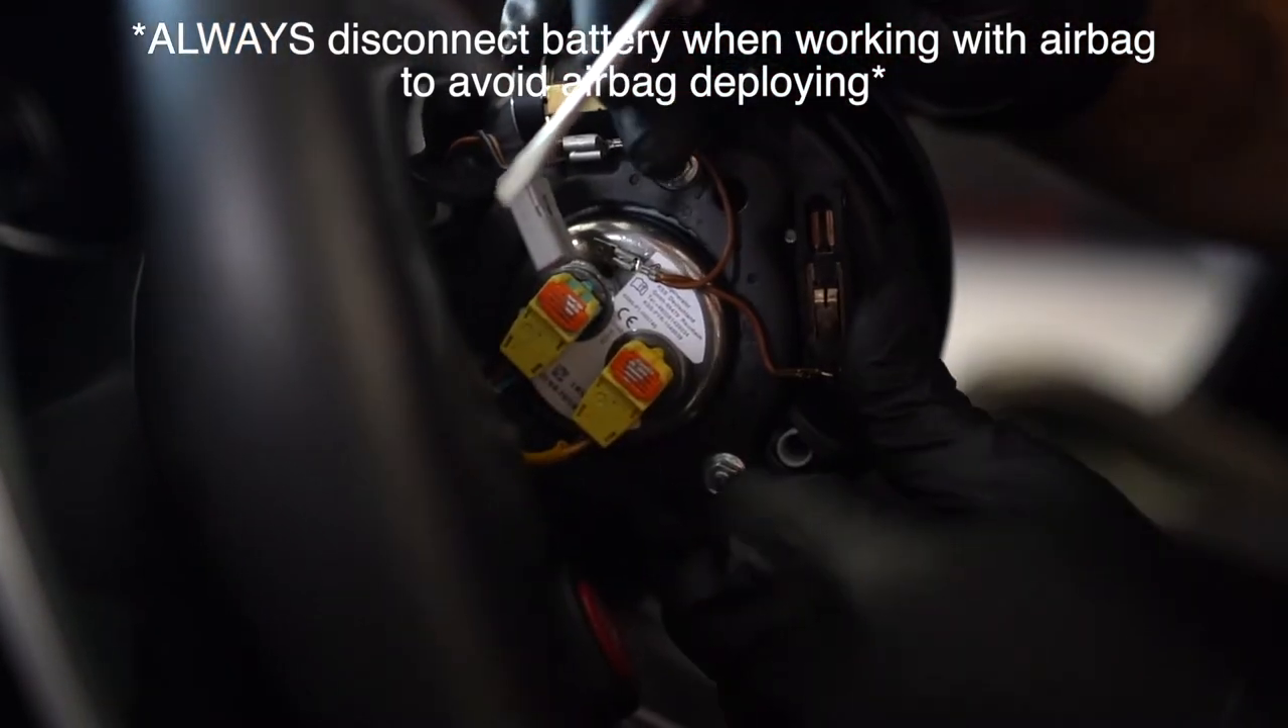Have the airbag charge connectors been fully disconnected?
No.